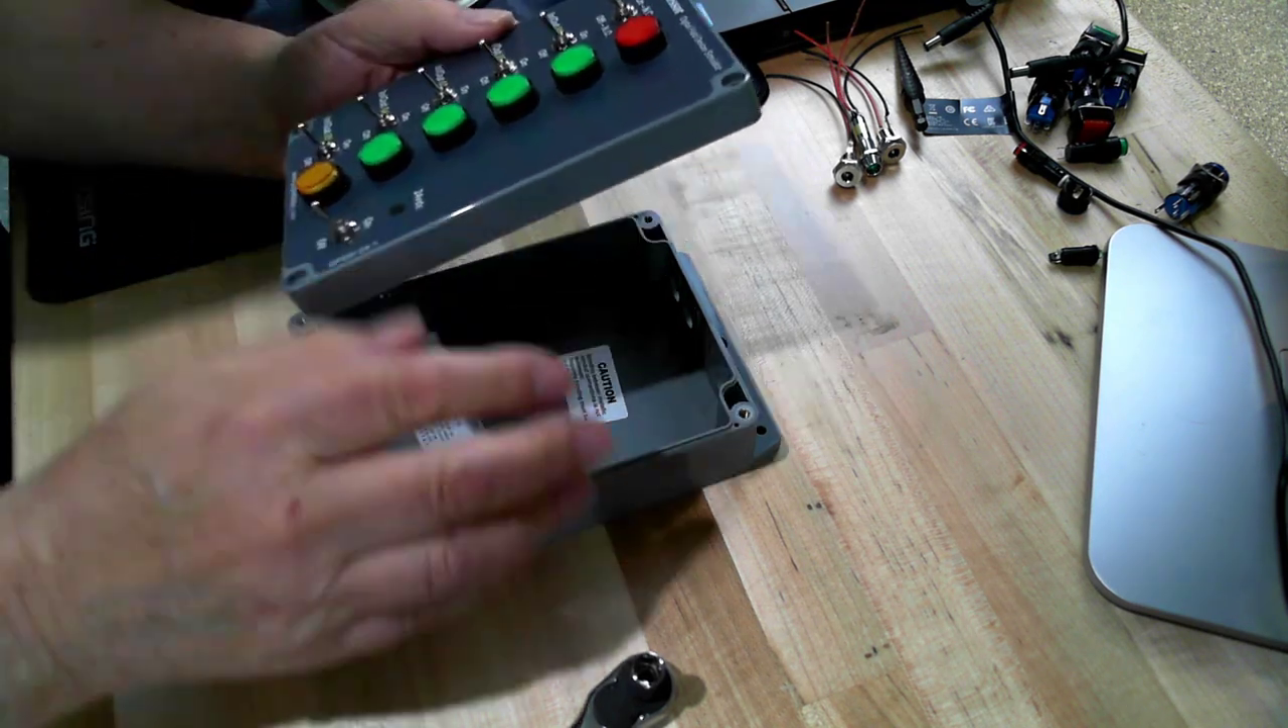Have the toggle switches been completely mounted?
Yes.